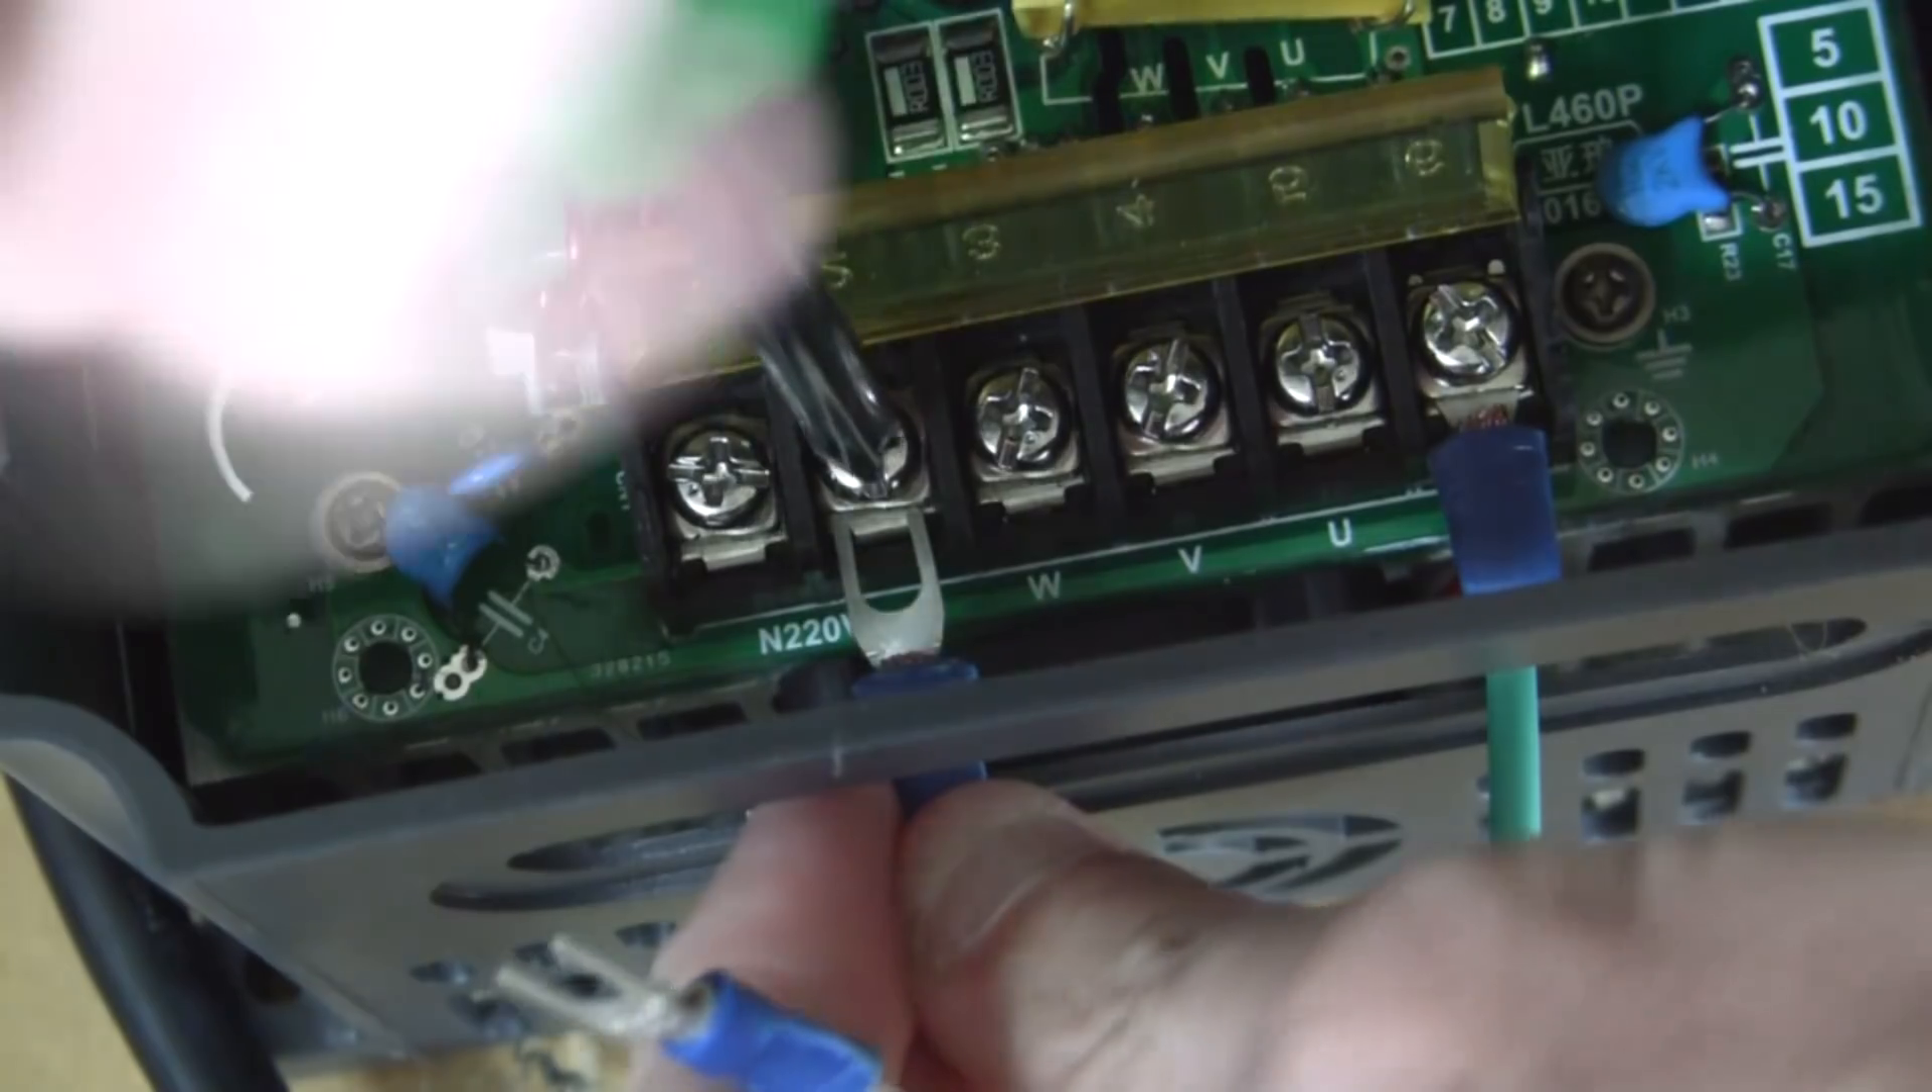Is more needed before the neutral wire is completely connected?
Yes.